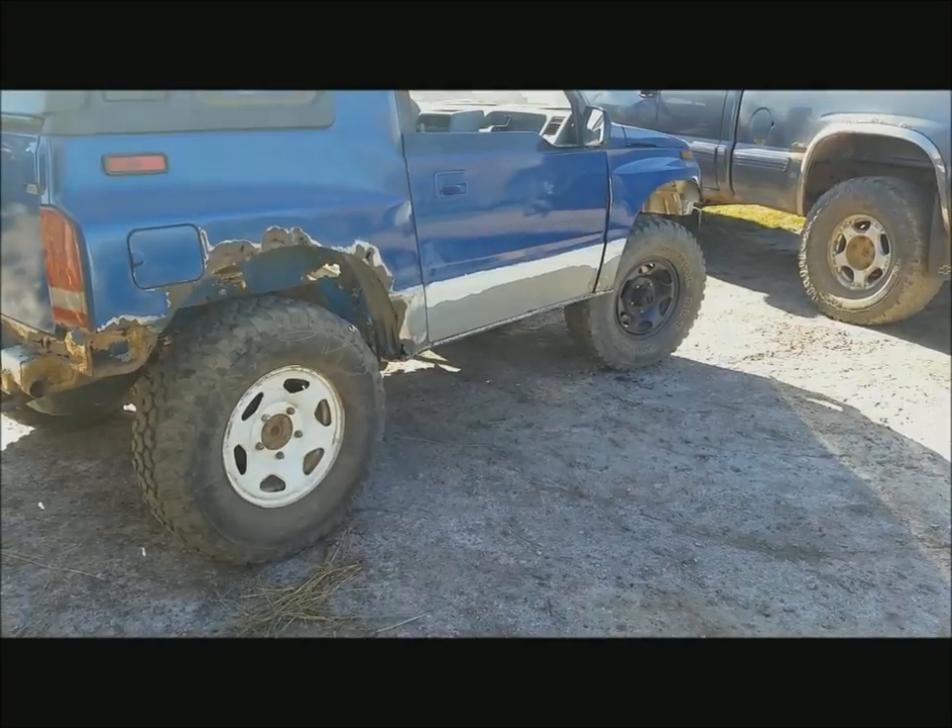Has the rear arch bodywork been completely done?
No.